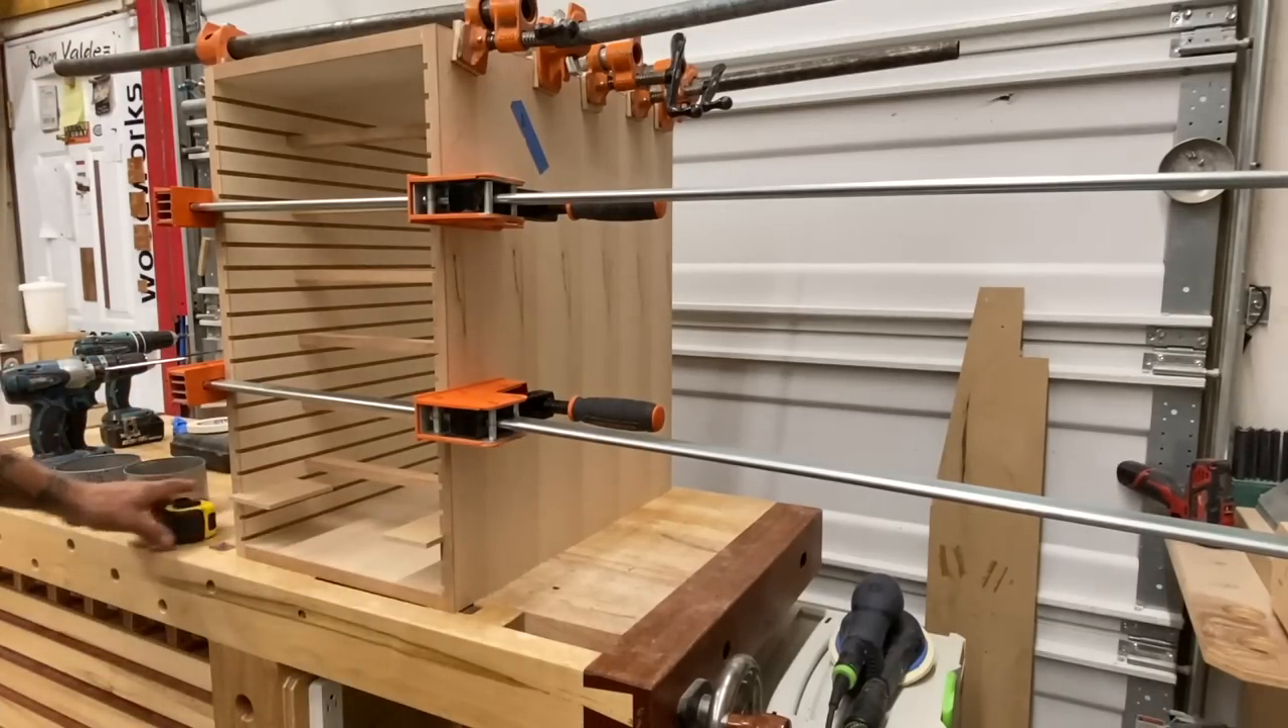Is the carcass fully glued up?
Yes.